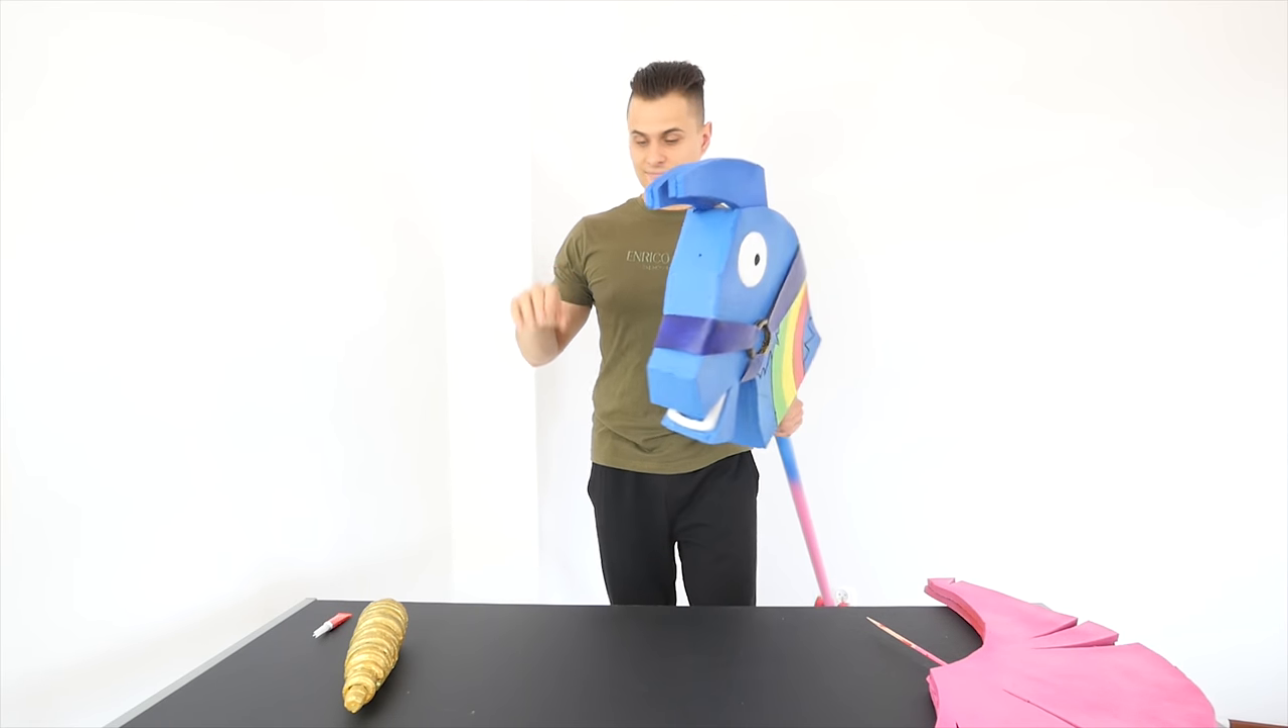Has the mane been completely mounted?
No.